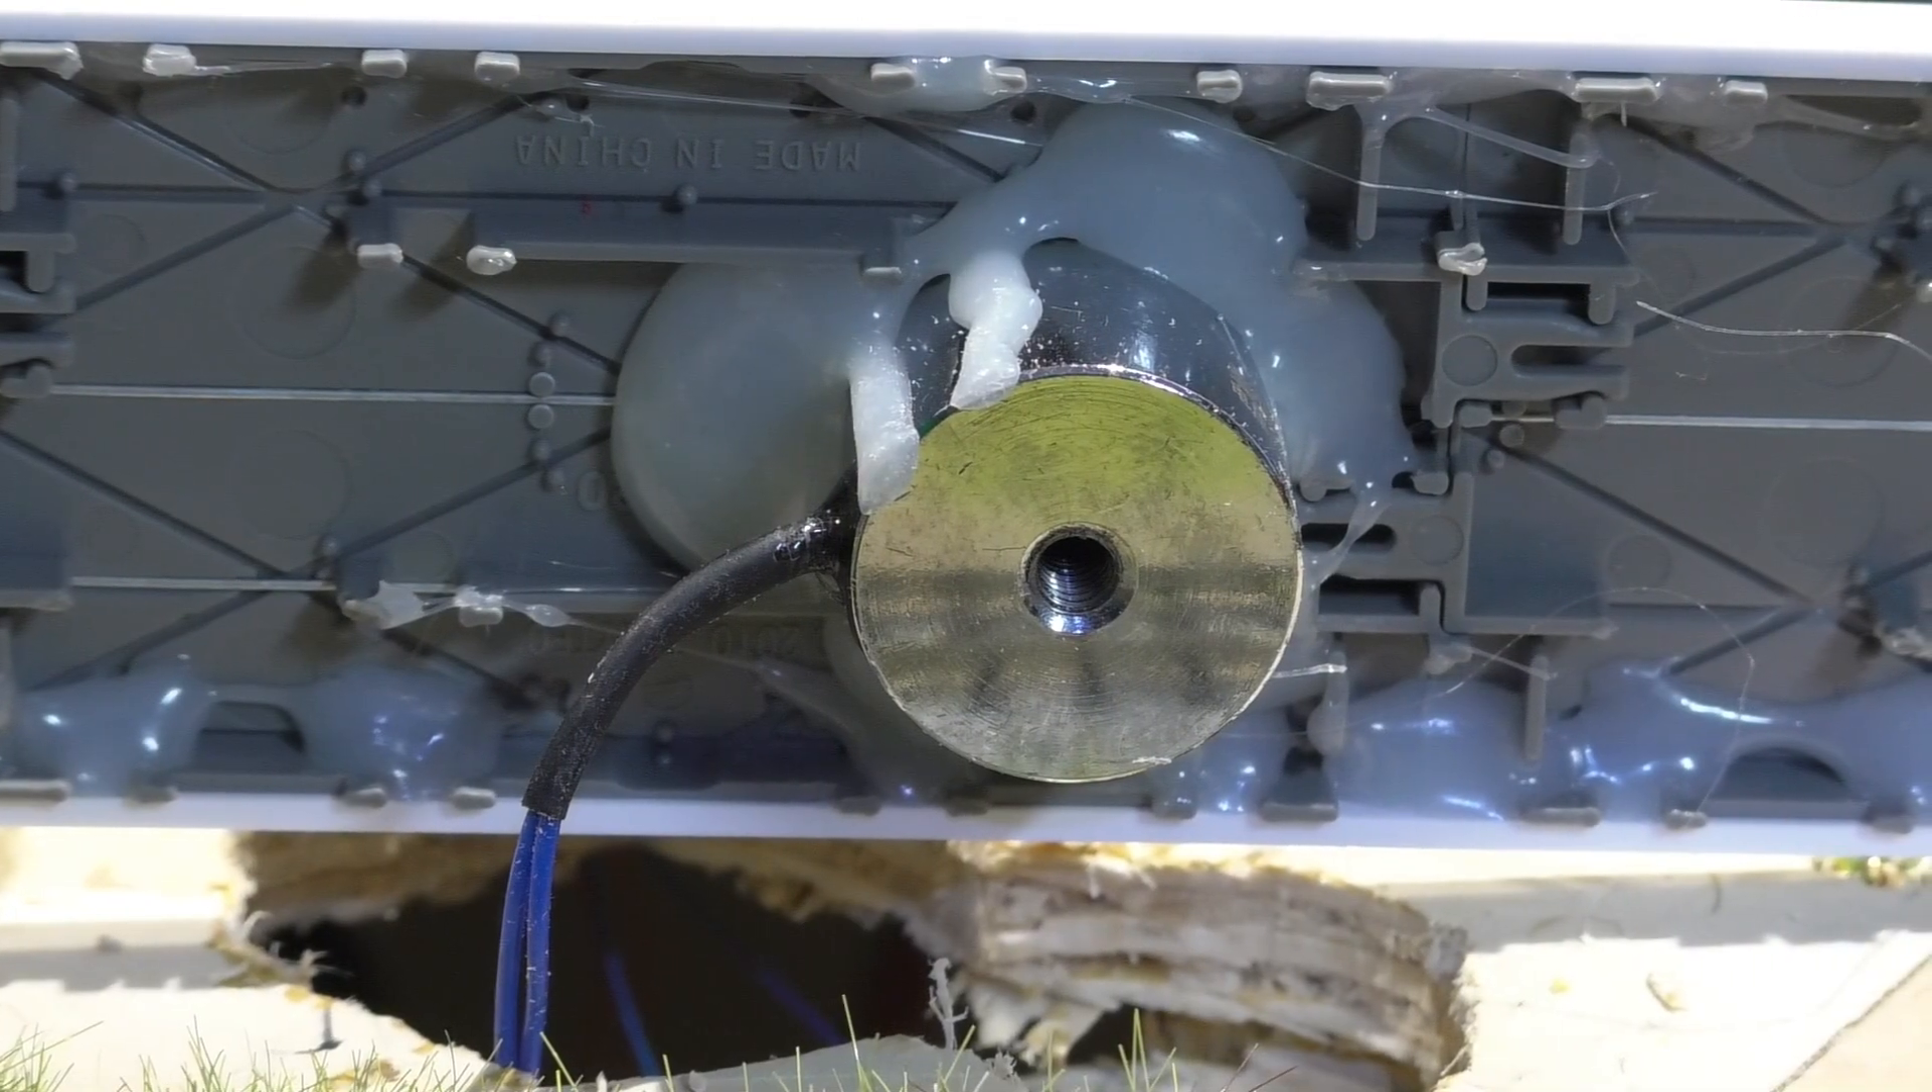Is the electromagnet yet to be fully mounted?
No.